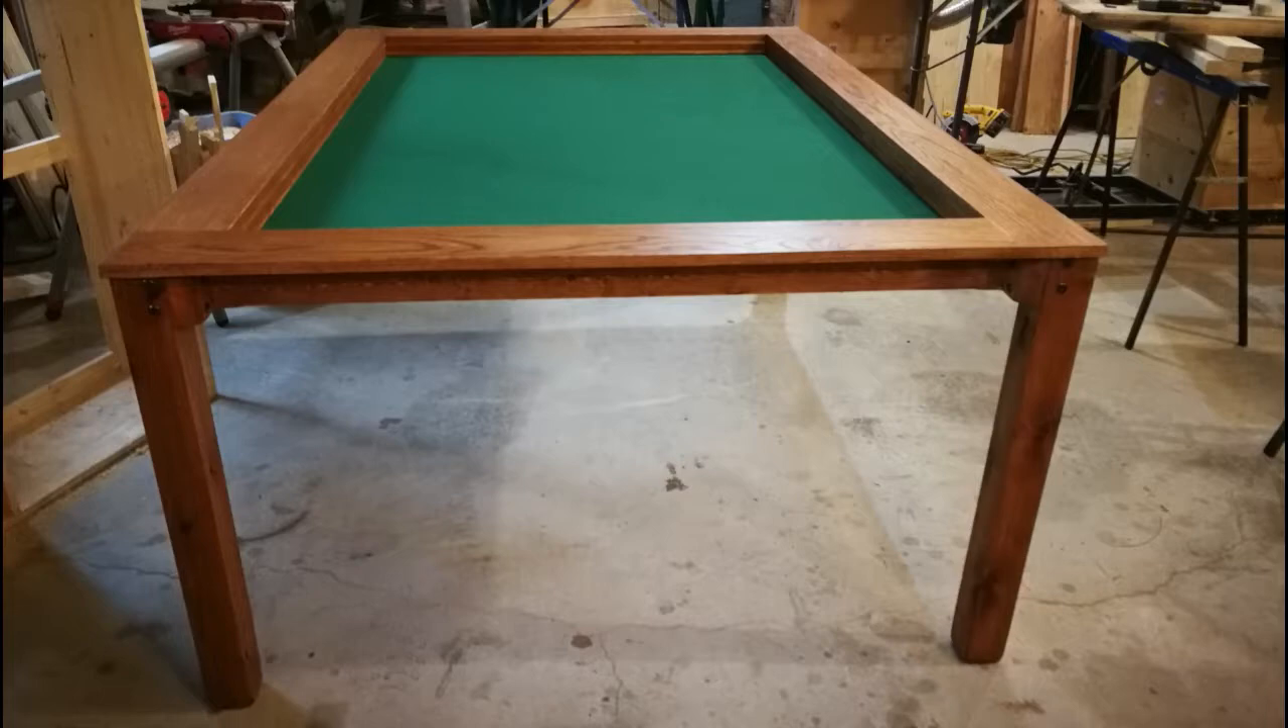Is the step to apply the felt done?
Yes.